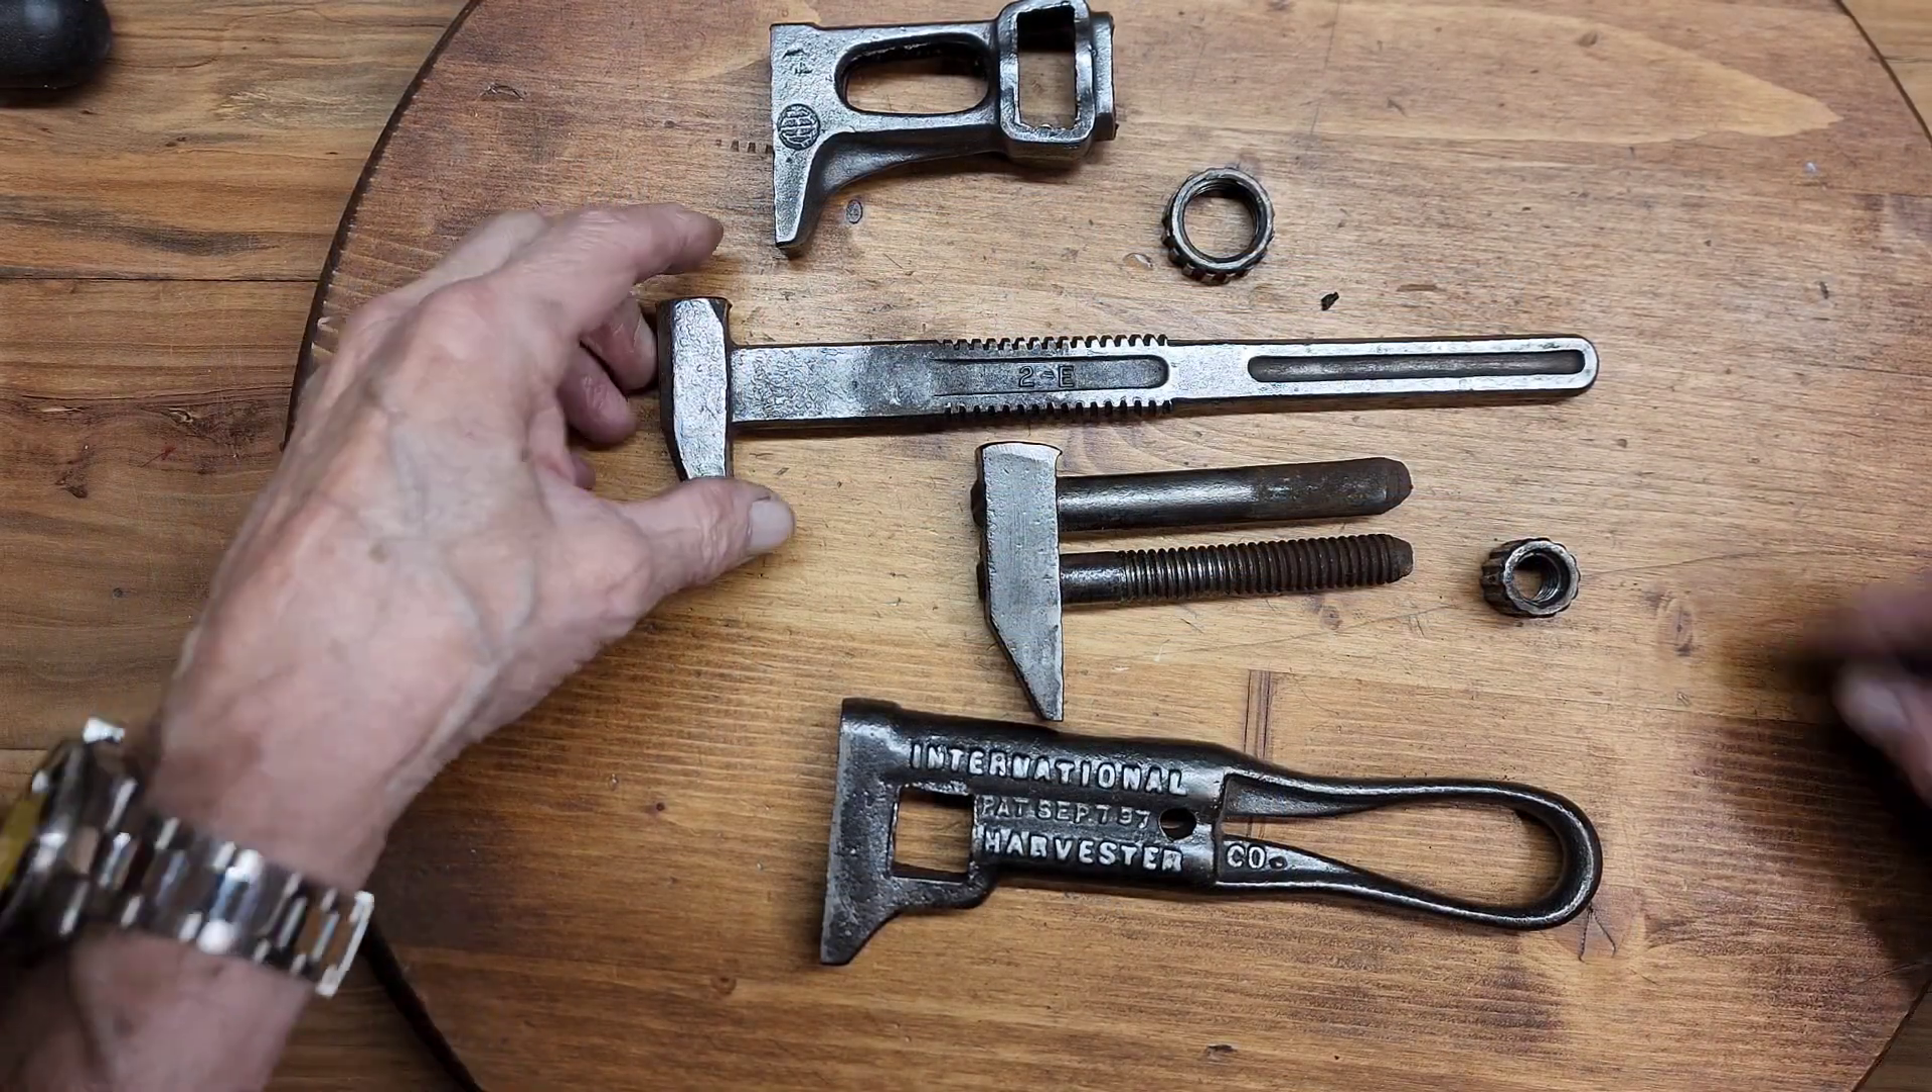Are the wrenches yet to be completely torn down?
No.